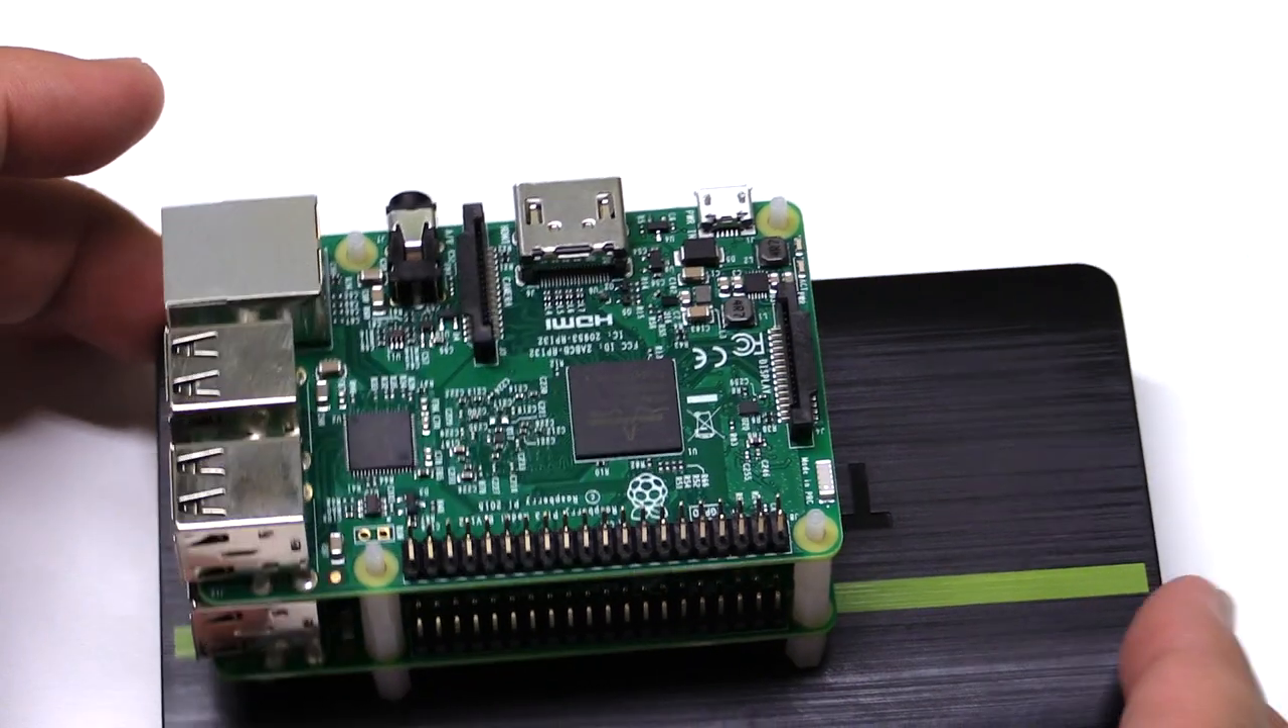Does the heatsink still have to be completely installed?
Yes.